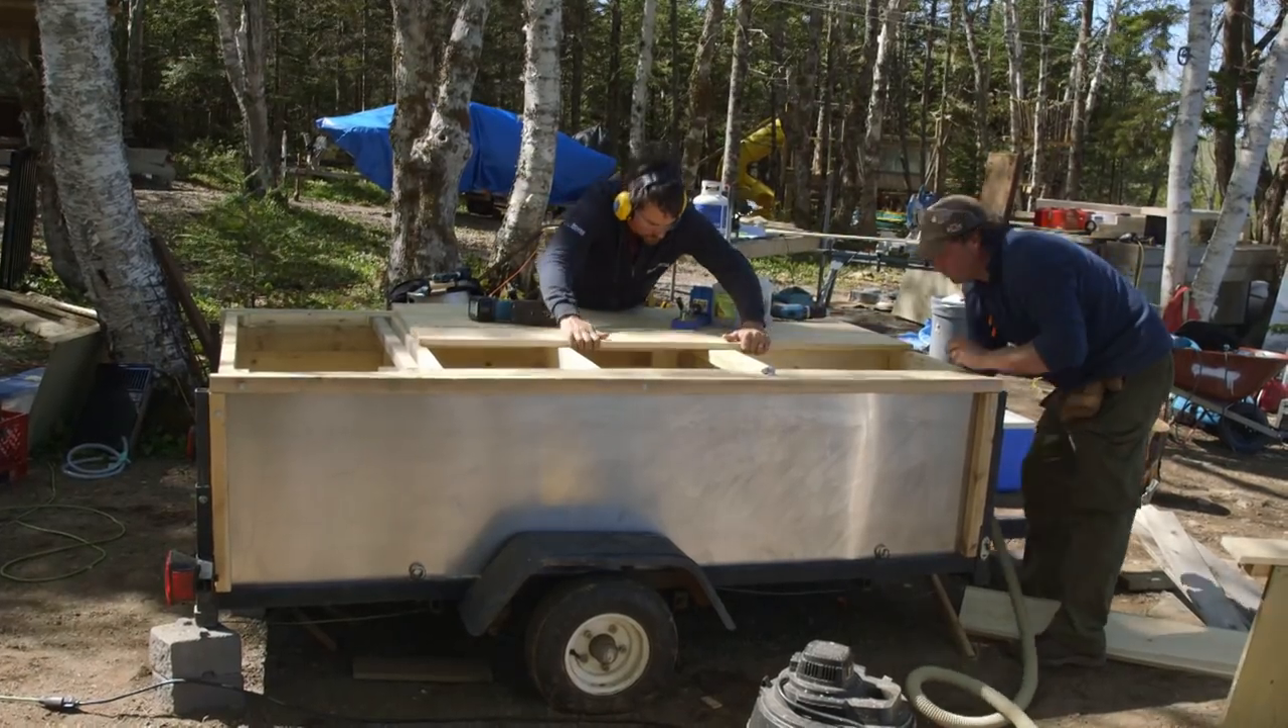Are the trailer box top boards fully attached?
No.